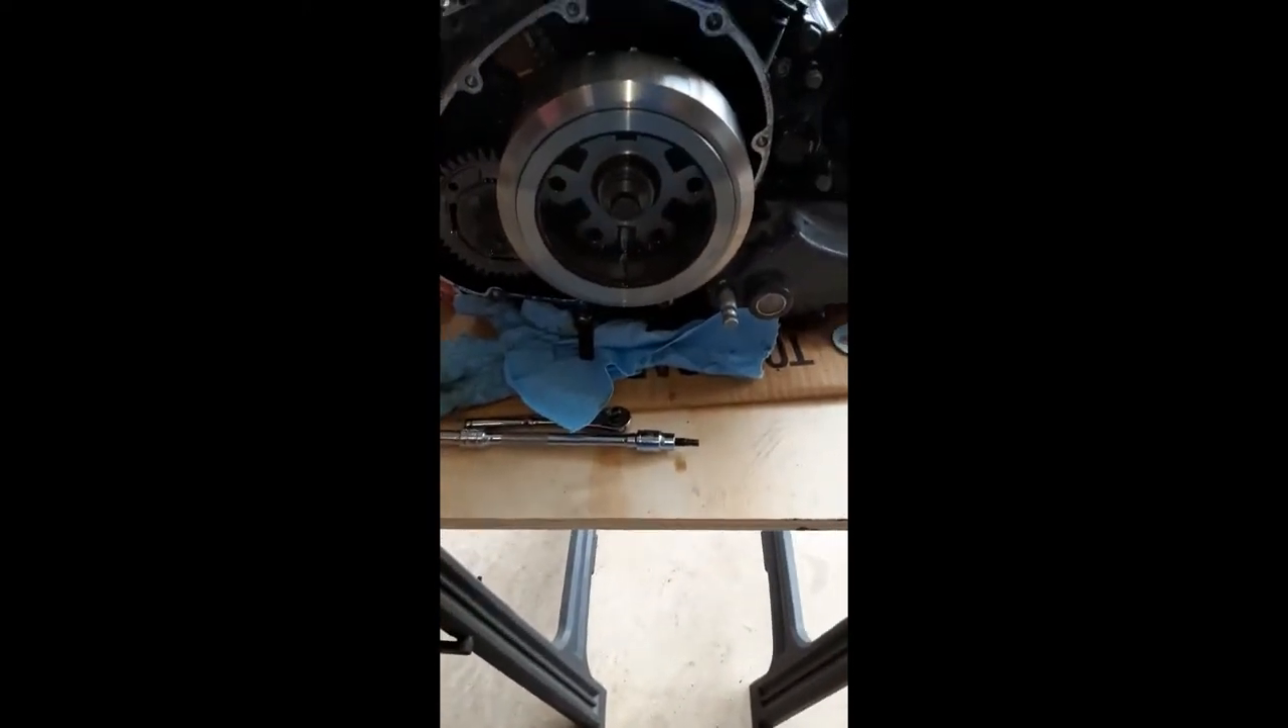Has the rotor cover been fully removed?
Yes.